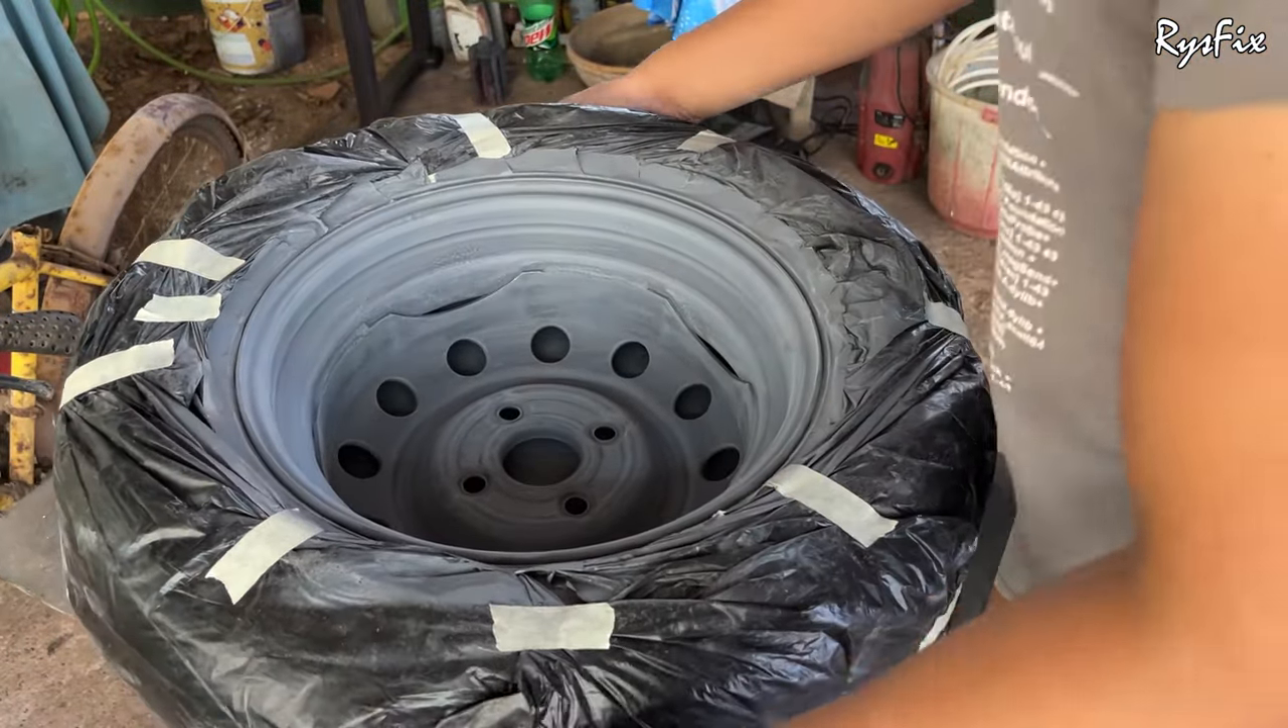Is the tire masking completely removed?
No.